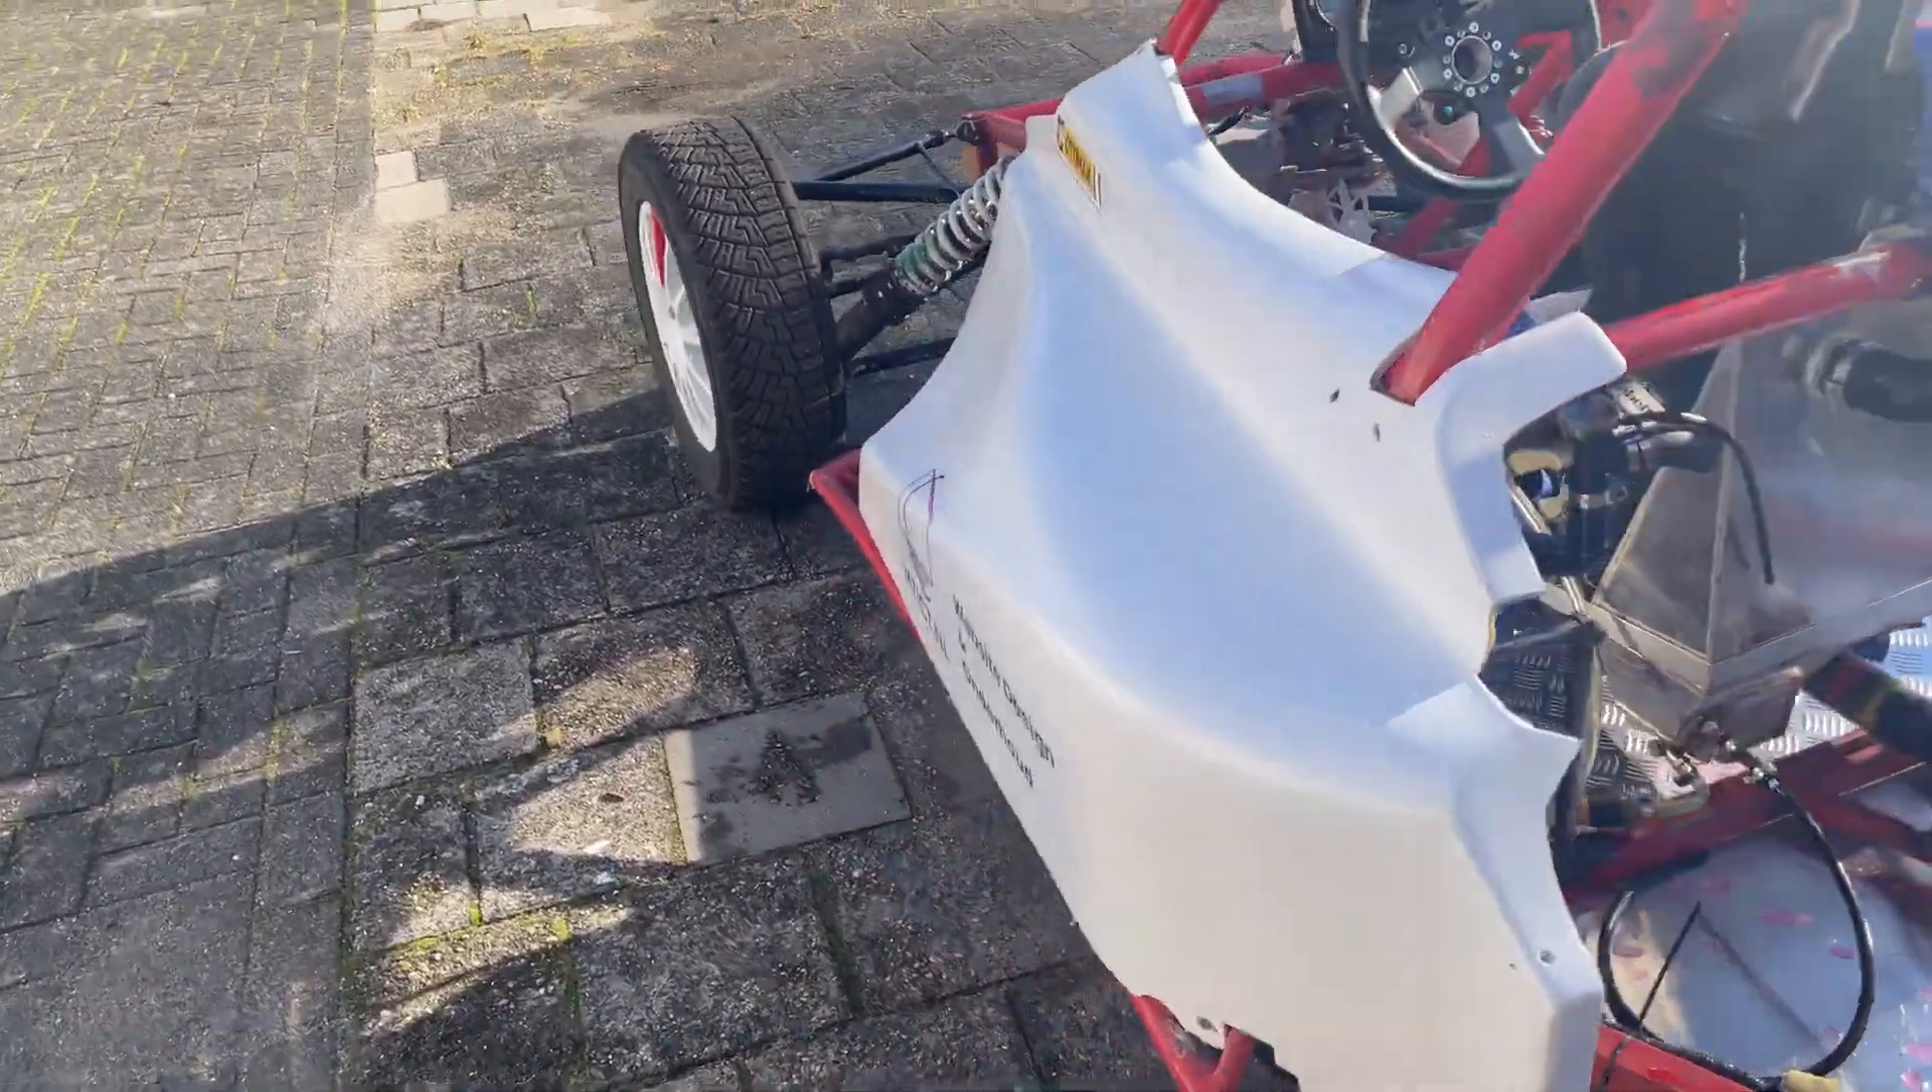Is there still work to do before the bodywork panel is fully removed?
Yes.